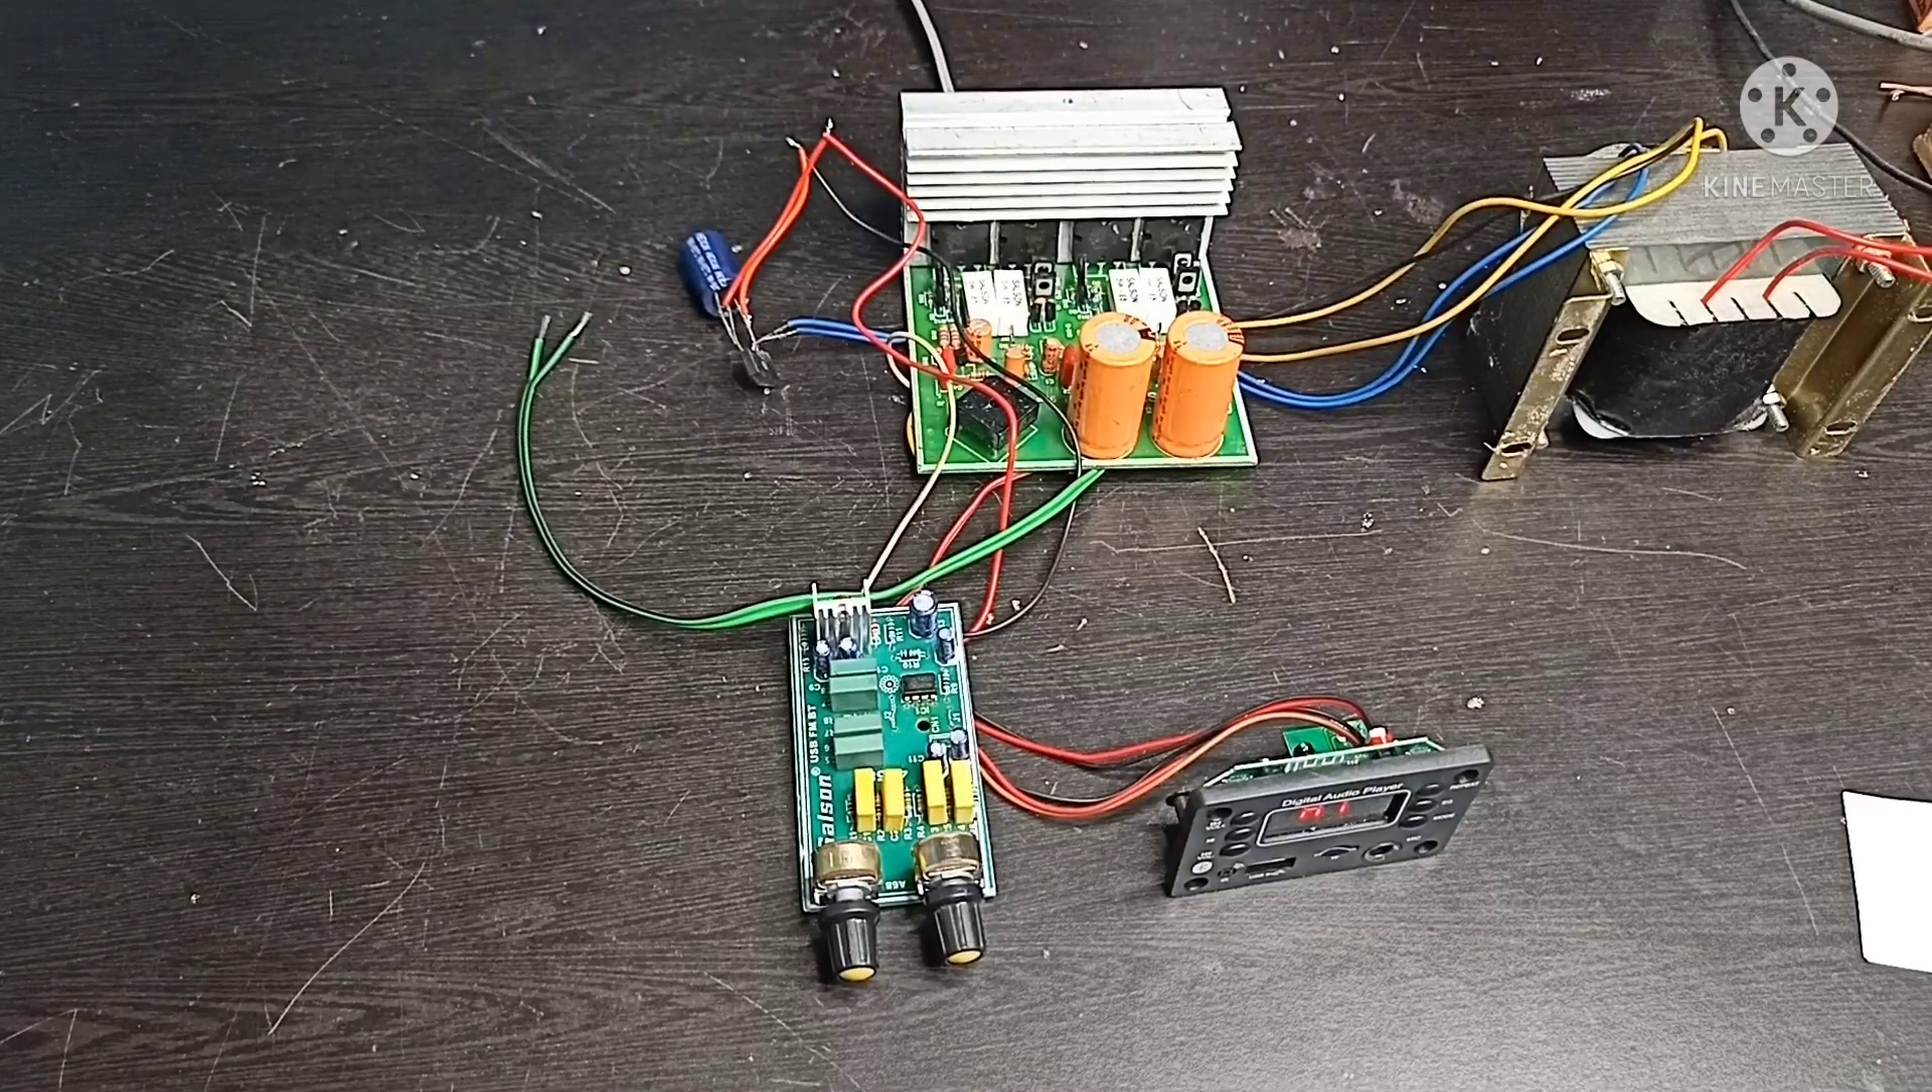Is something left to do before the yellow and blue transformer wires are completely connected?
No.